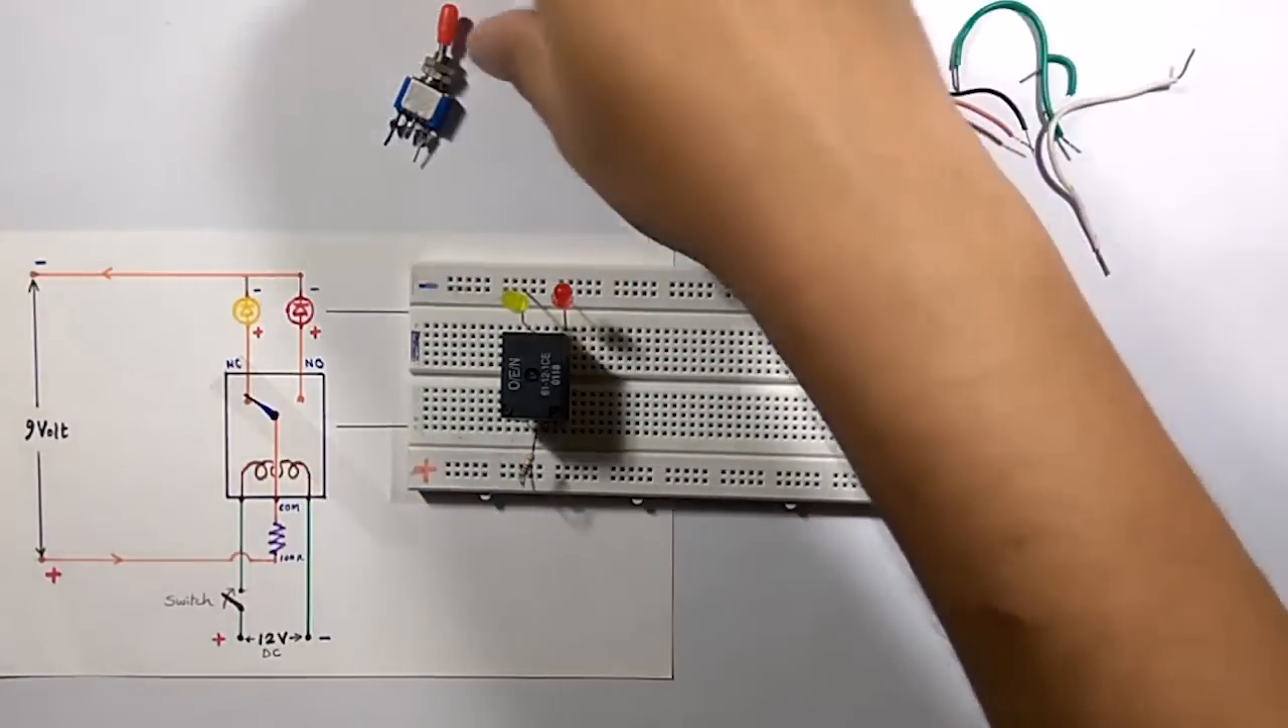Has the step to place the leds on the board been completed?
Yes.